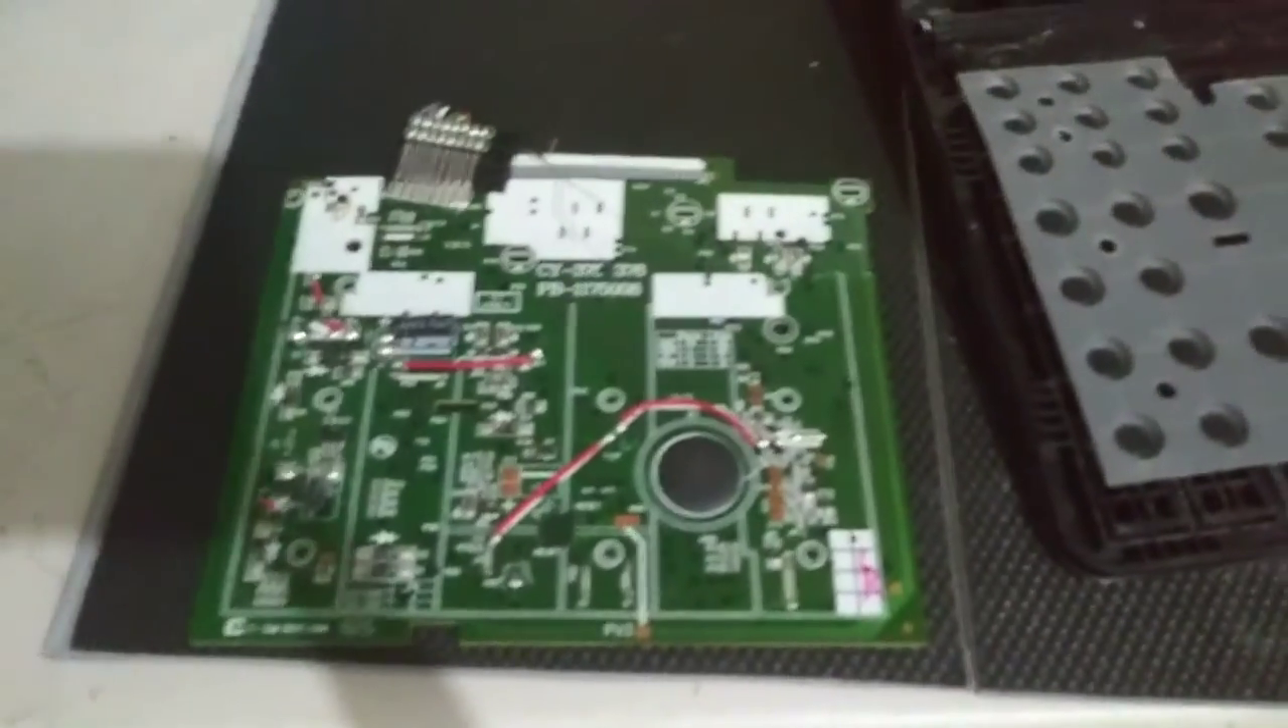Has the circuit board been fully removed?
Yes.